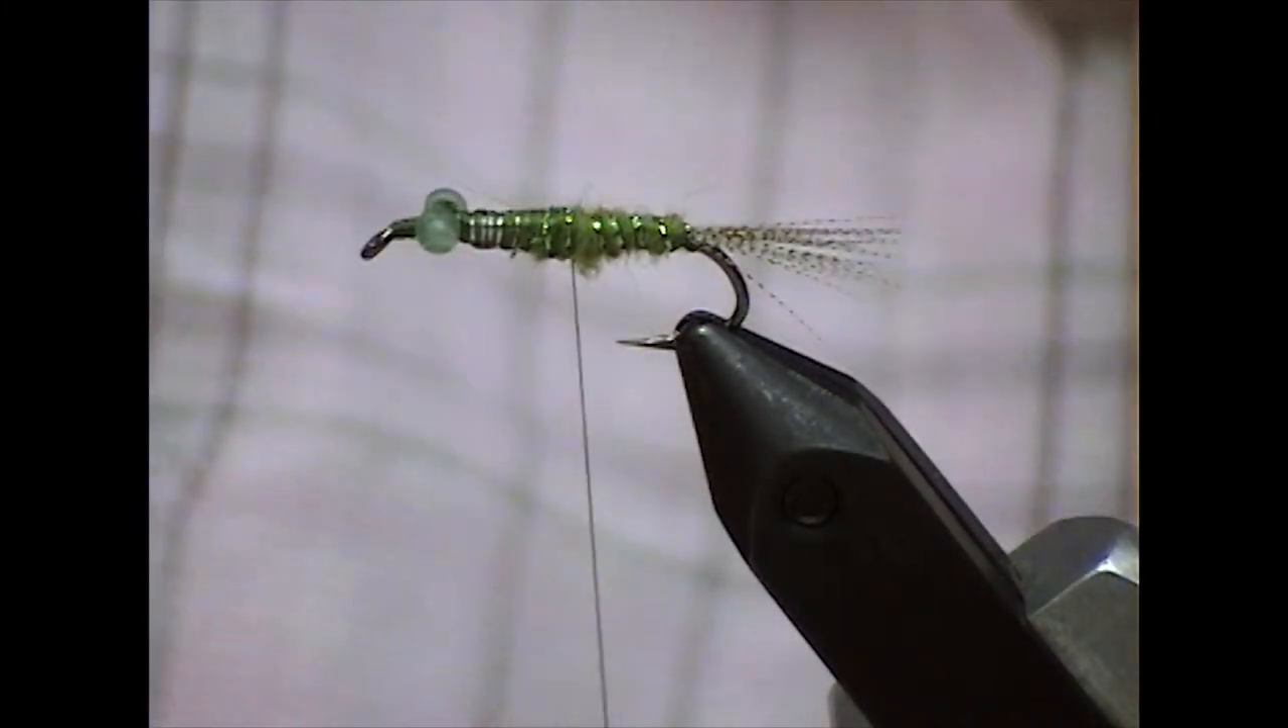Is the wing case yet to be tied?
Yes.